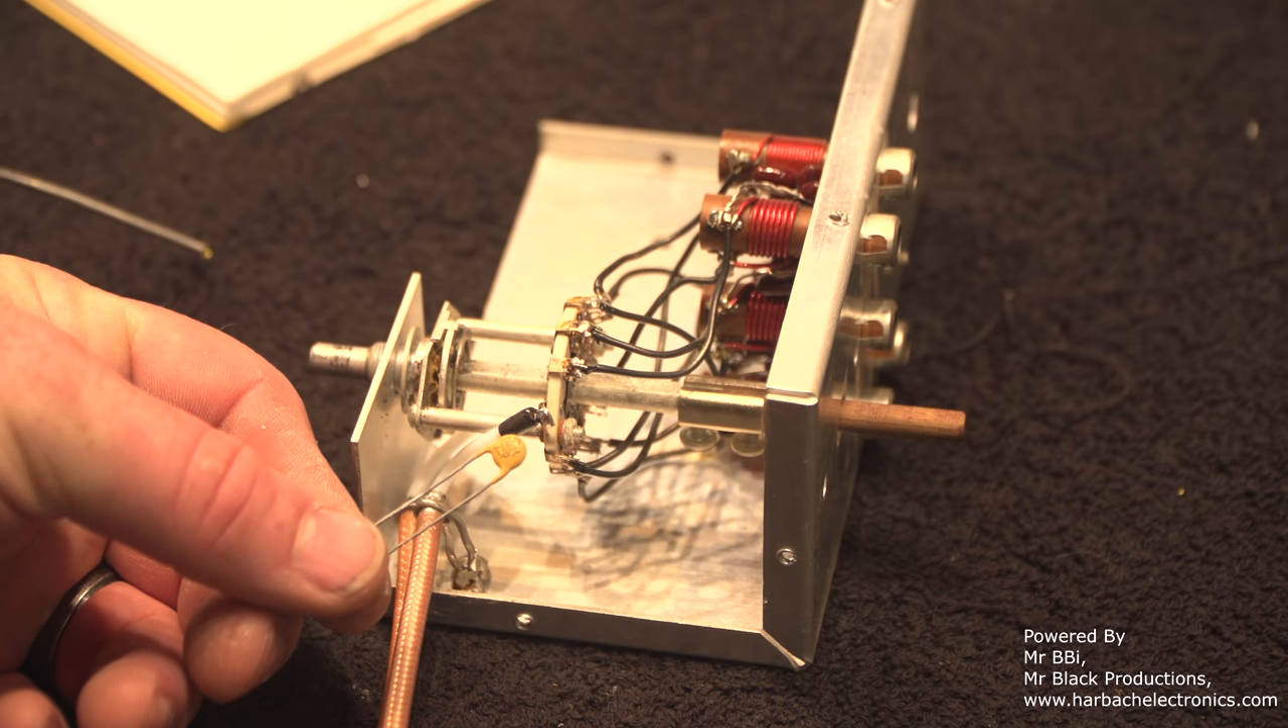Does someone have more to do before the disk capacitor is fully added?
Yes.